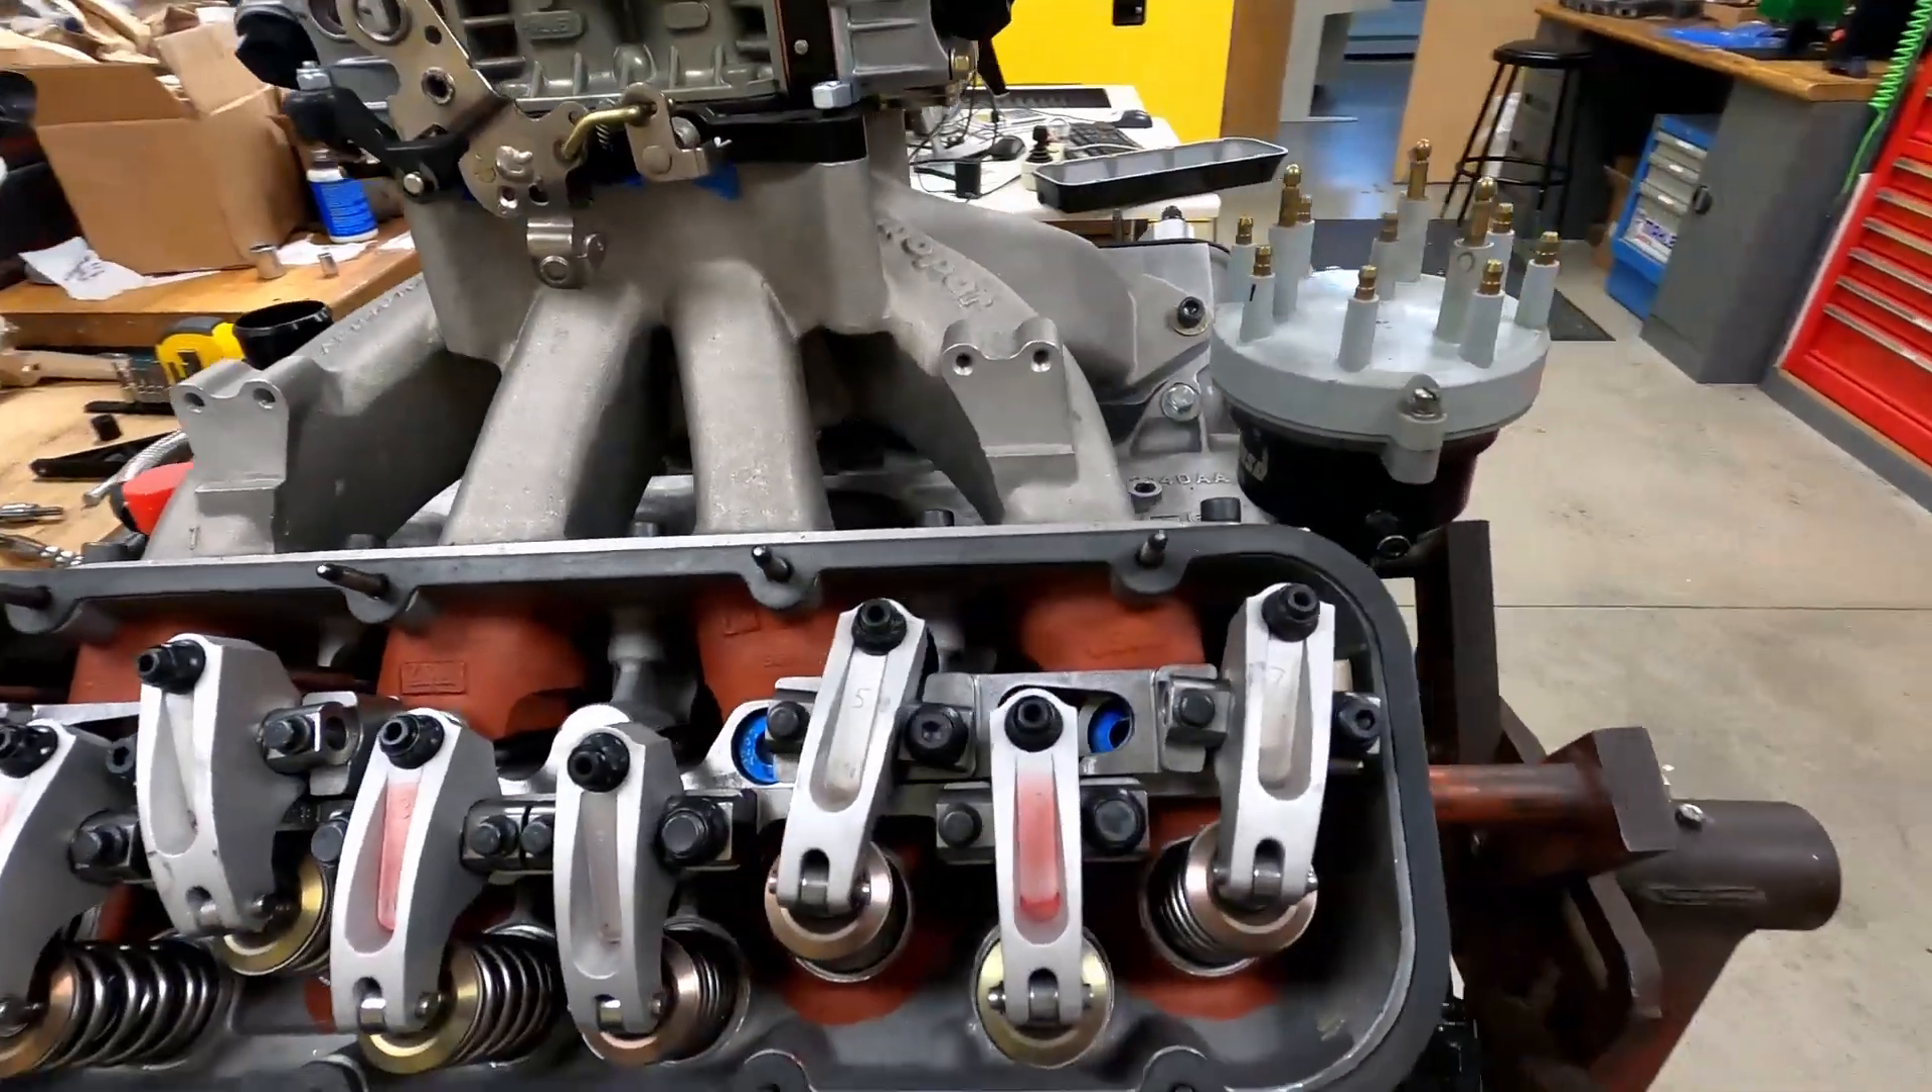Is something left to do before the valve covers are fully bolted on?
Yes.